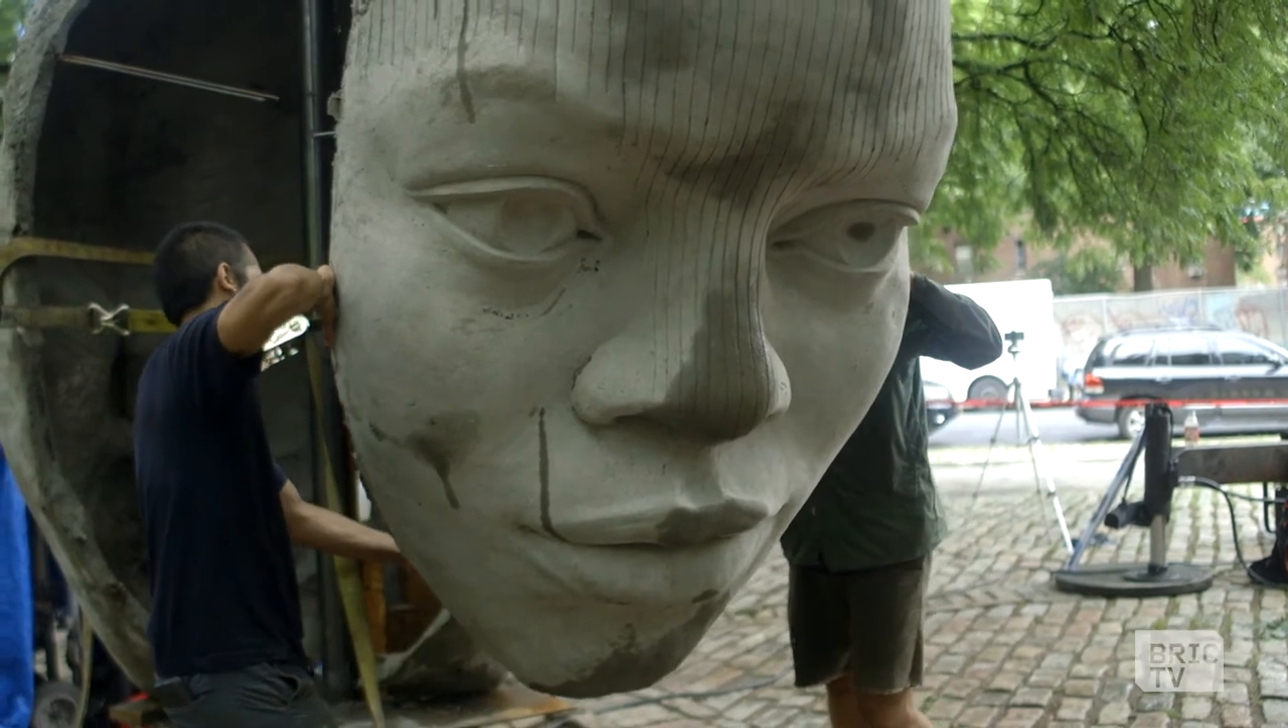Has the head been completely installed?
No.